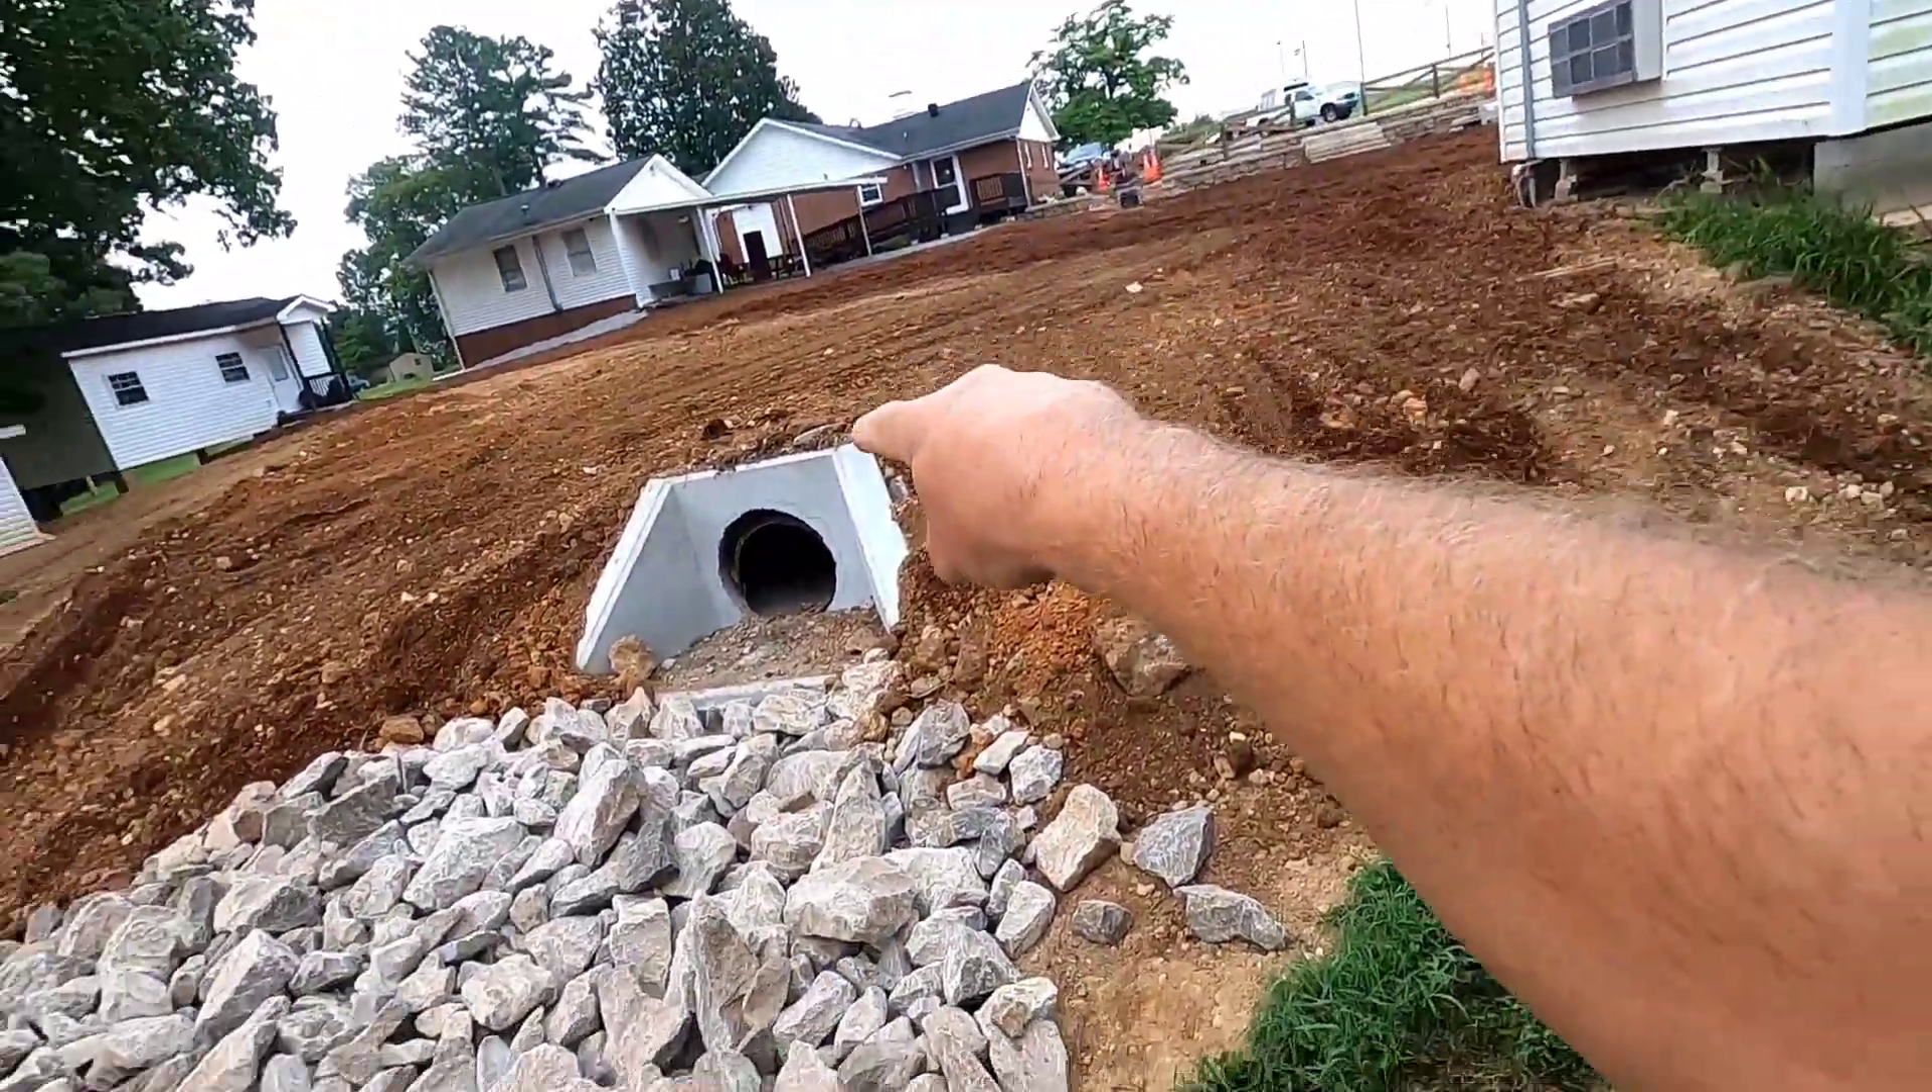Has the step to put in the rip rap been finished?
Yes.